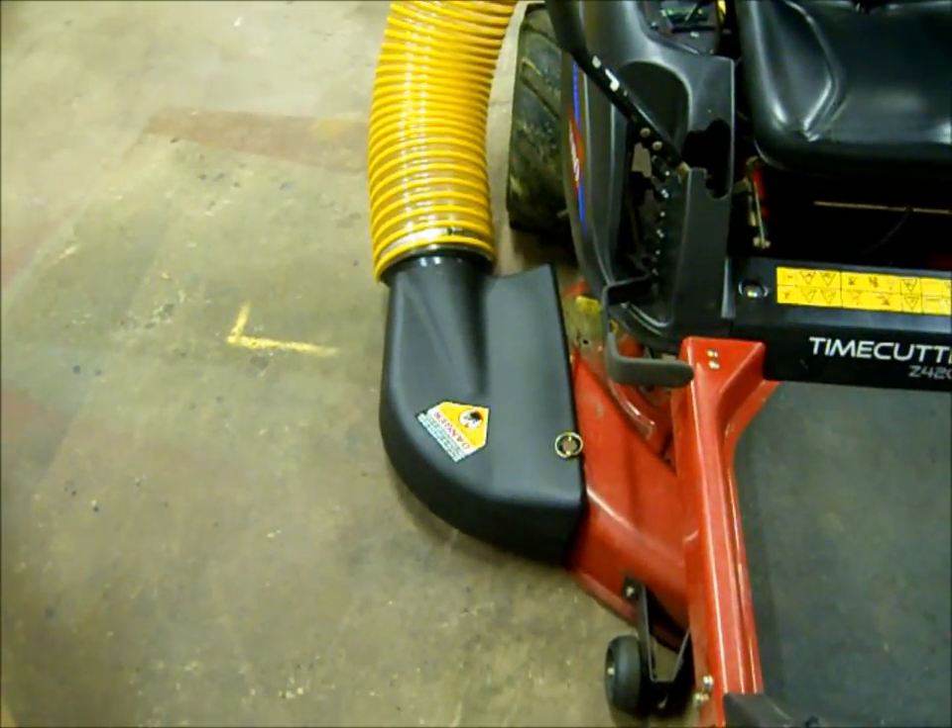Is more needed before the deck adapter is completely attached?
No.